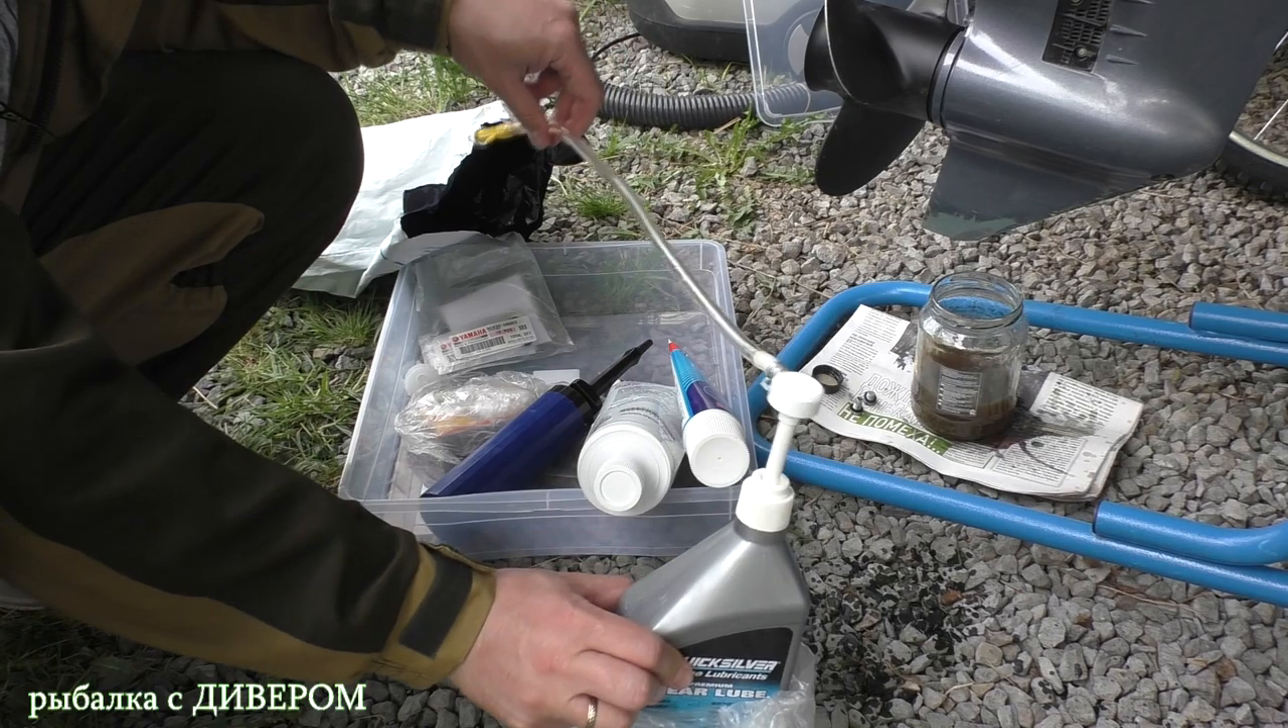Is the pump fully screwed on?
Yes.